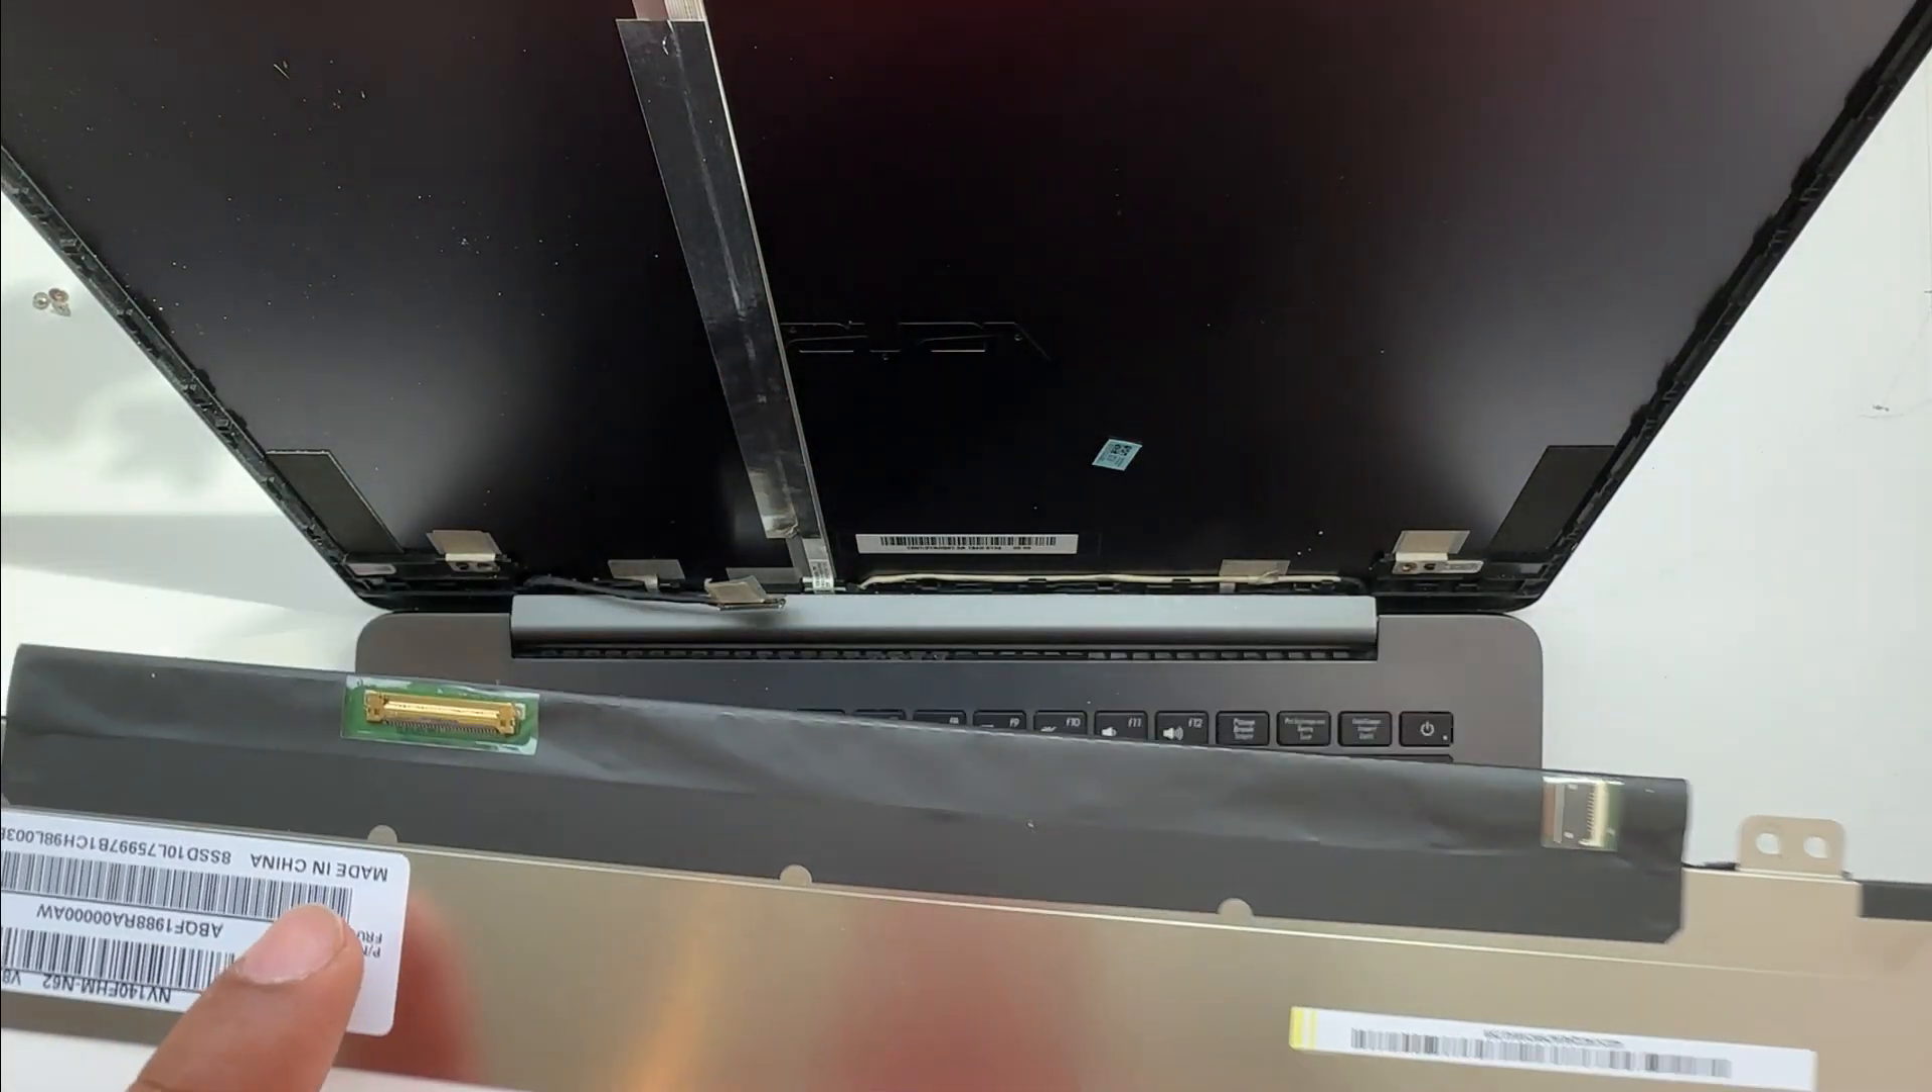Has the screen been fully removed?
Yes.